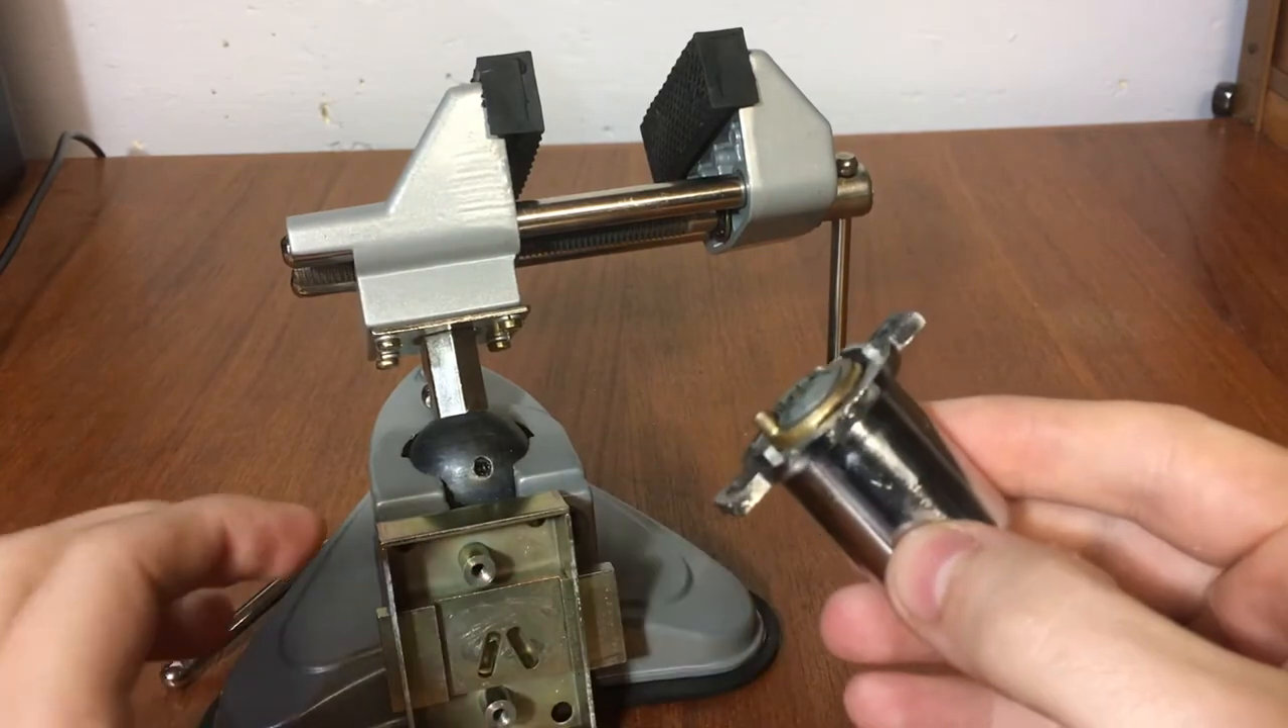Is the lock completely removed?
Yes.